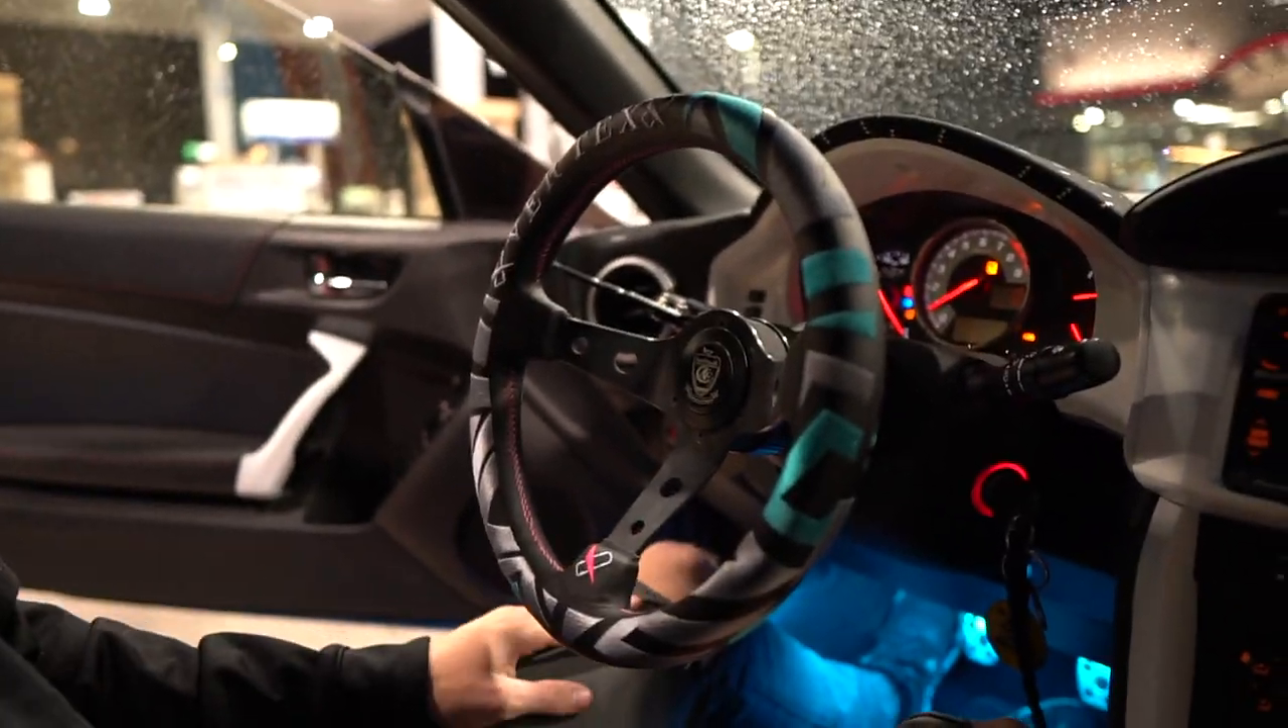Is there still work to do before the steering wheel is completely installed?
No.